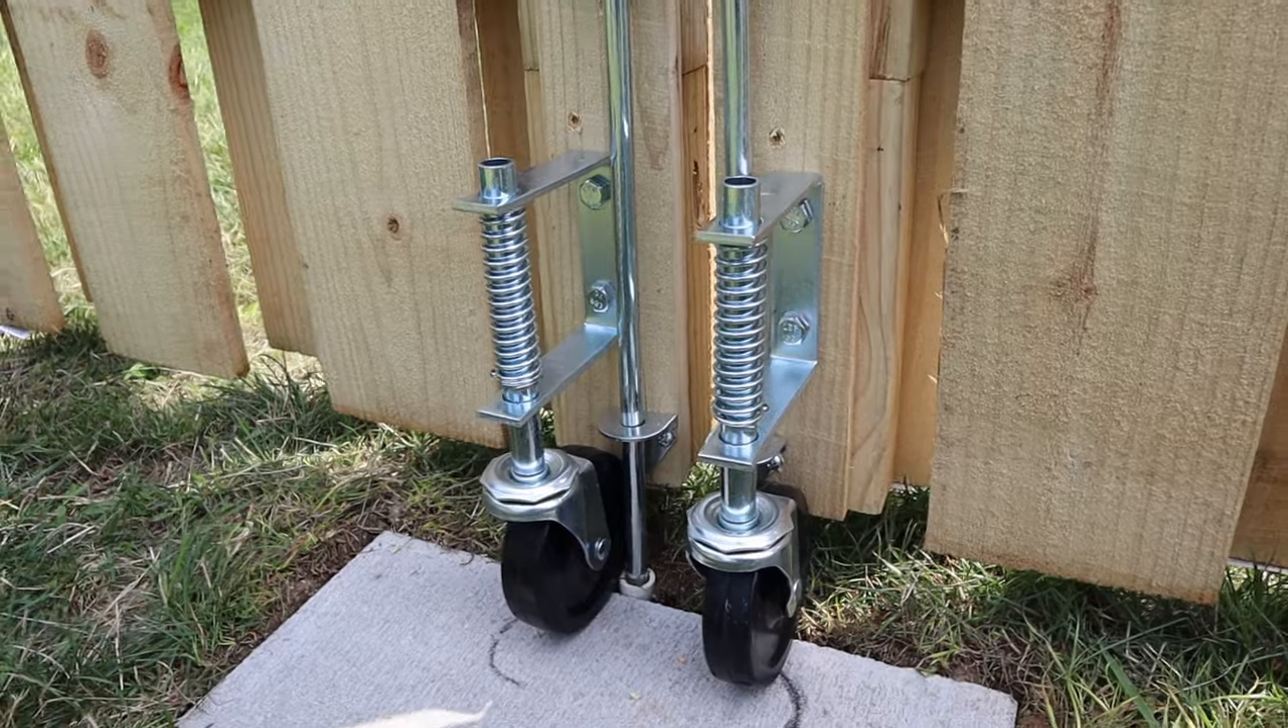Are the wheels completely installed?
Yes.